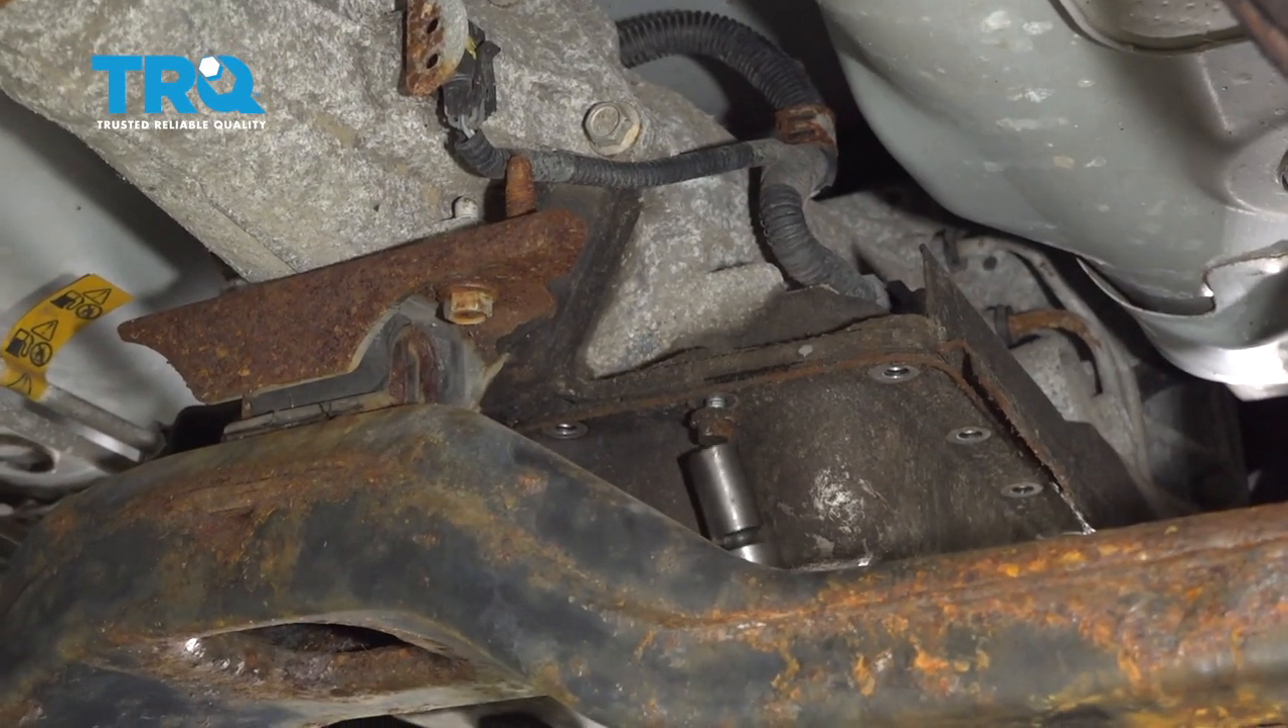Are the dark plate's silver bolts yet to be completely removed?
Yes.